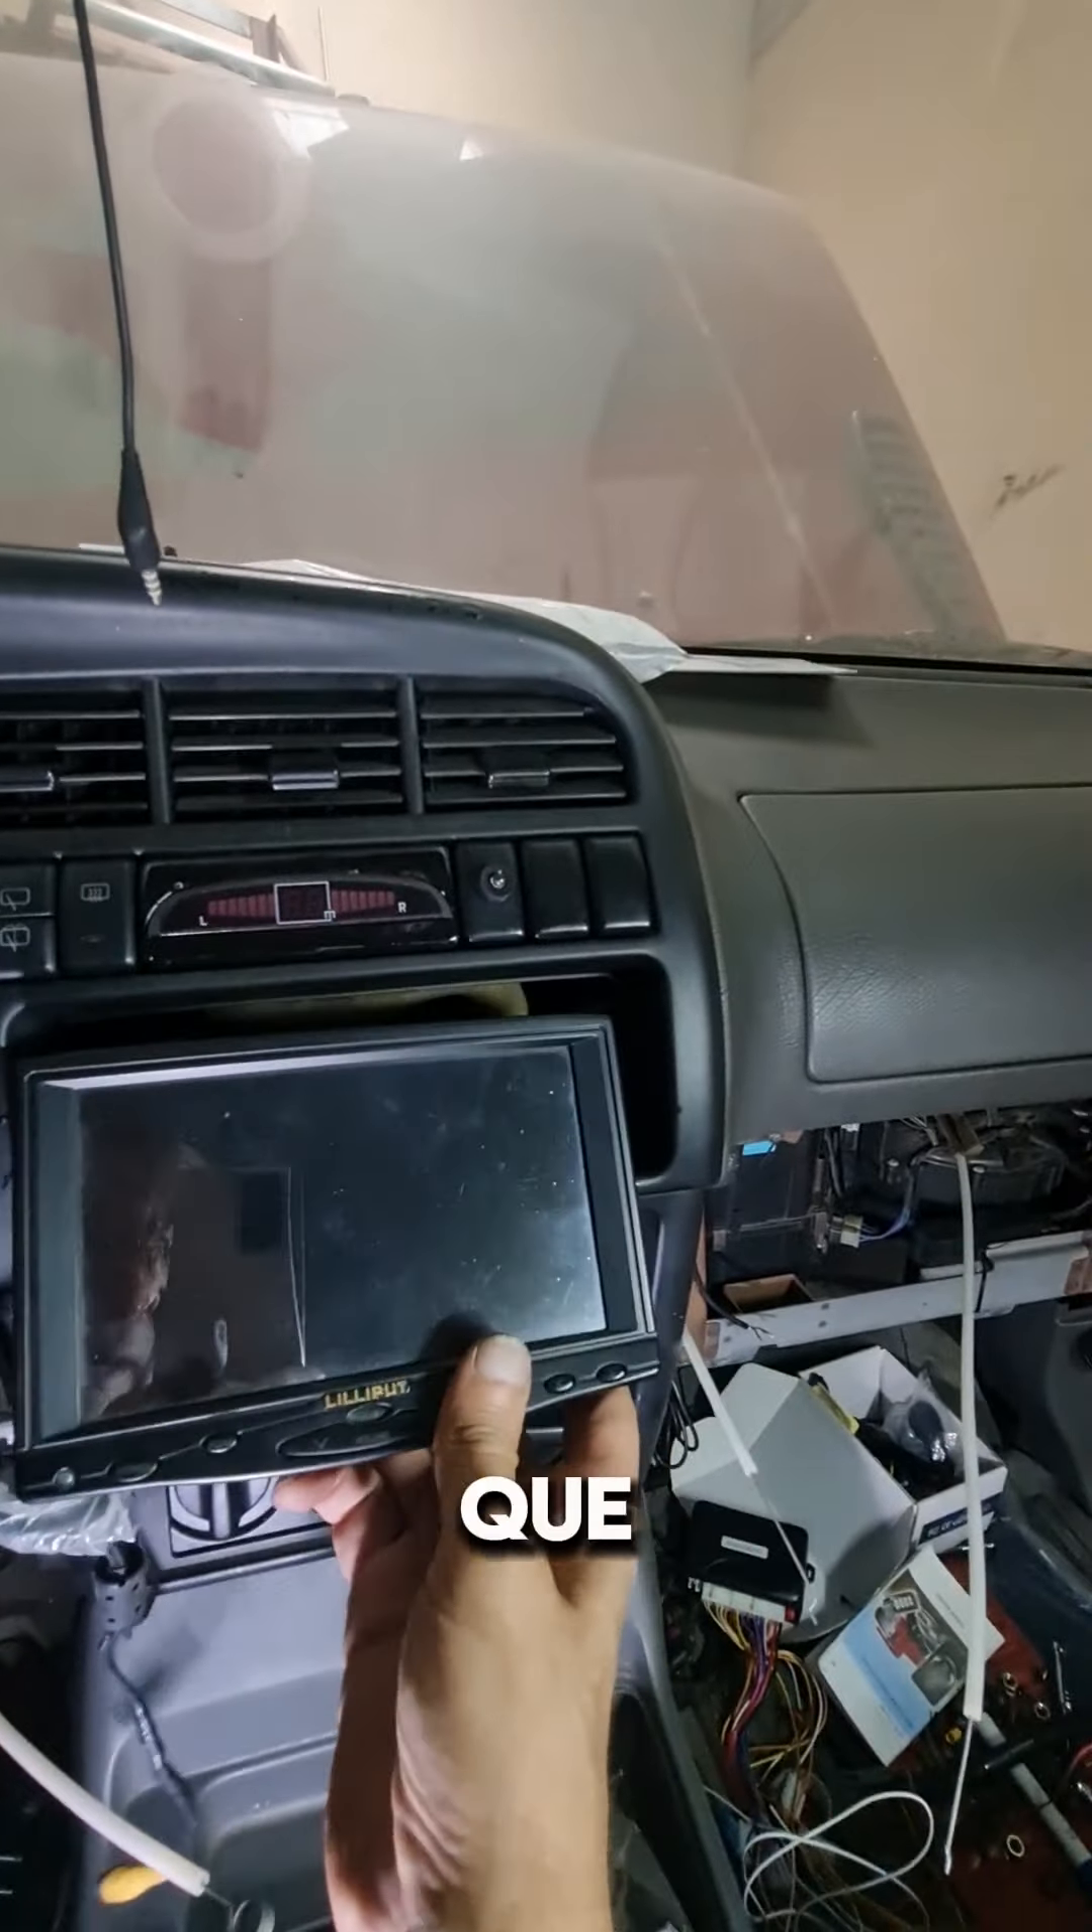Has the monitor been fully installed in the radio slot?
No.